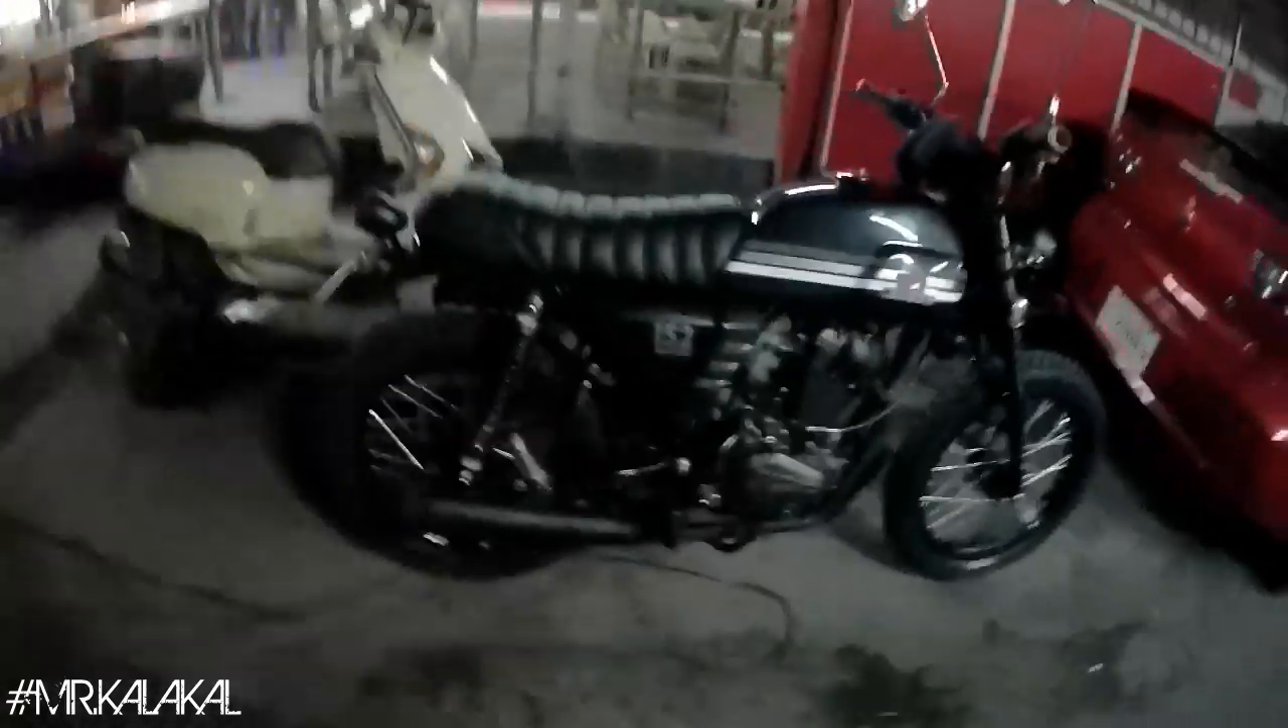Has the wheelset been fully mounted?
Yes.